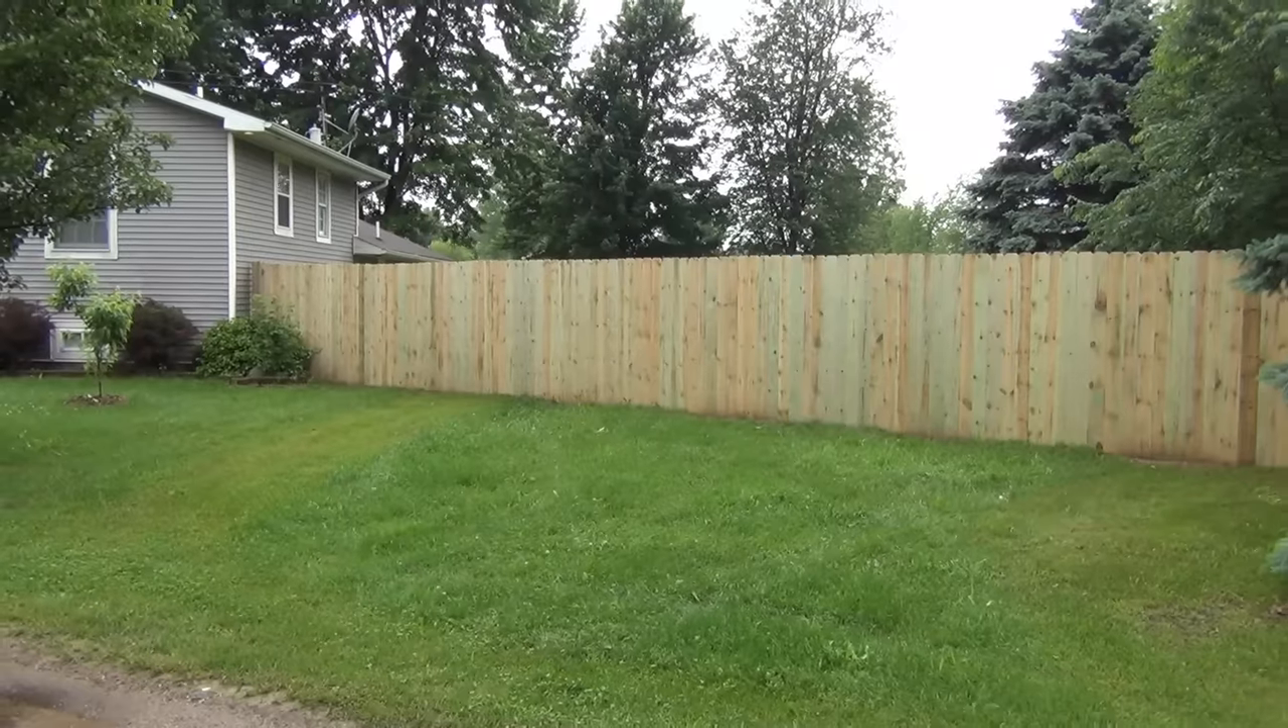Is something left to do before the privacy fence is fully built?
No.